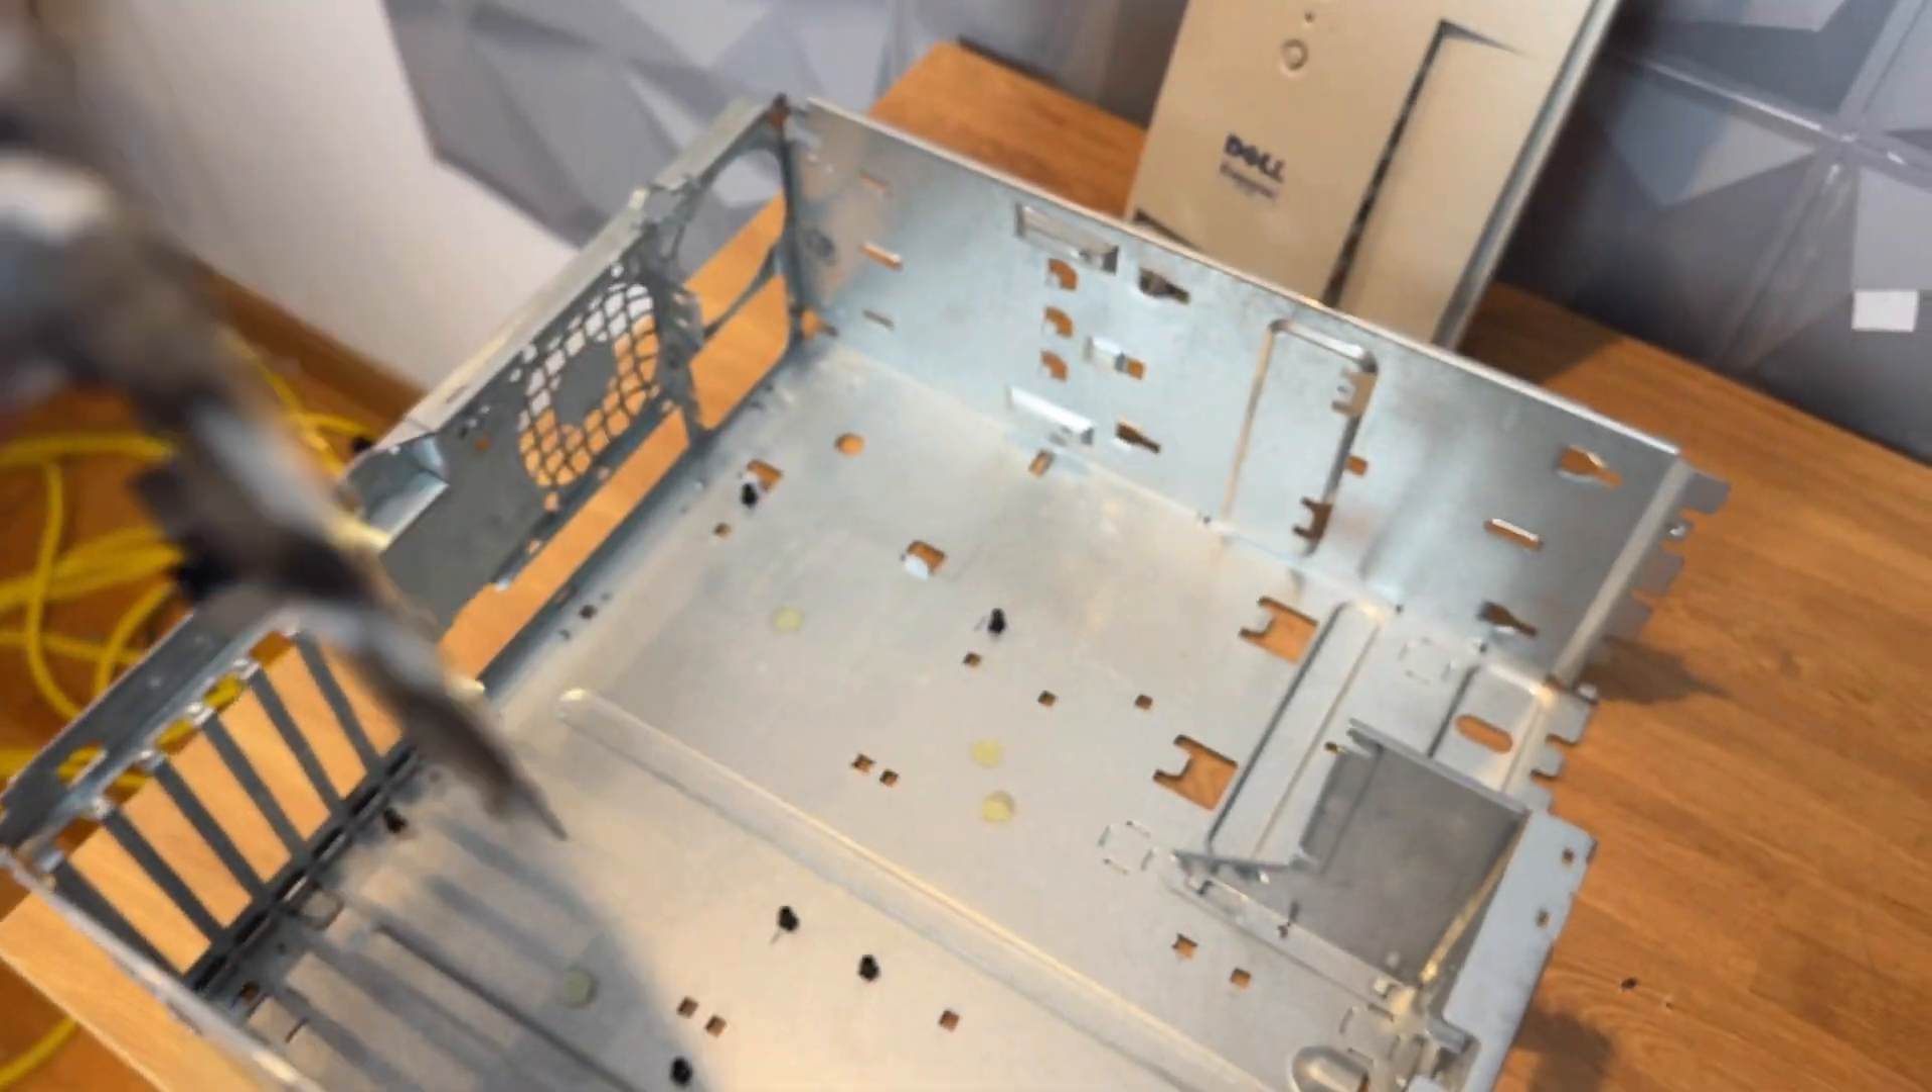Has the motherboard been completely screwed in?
No.